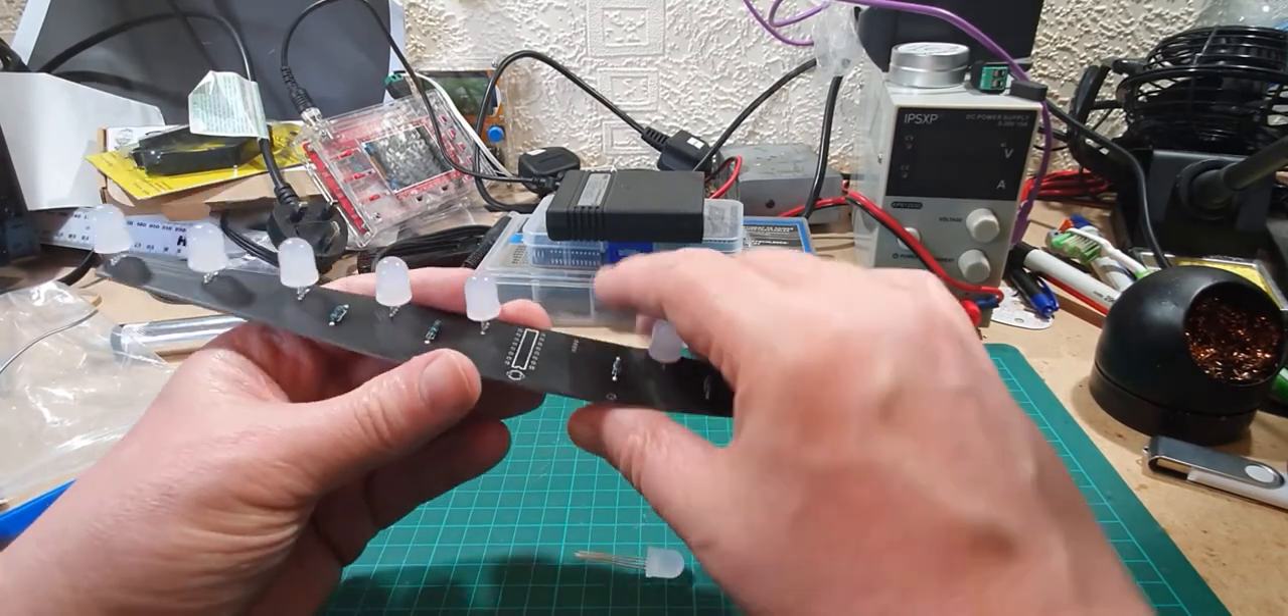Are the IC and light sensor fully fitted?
No.